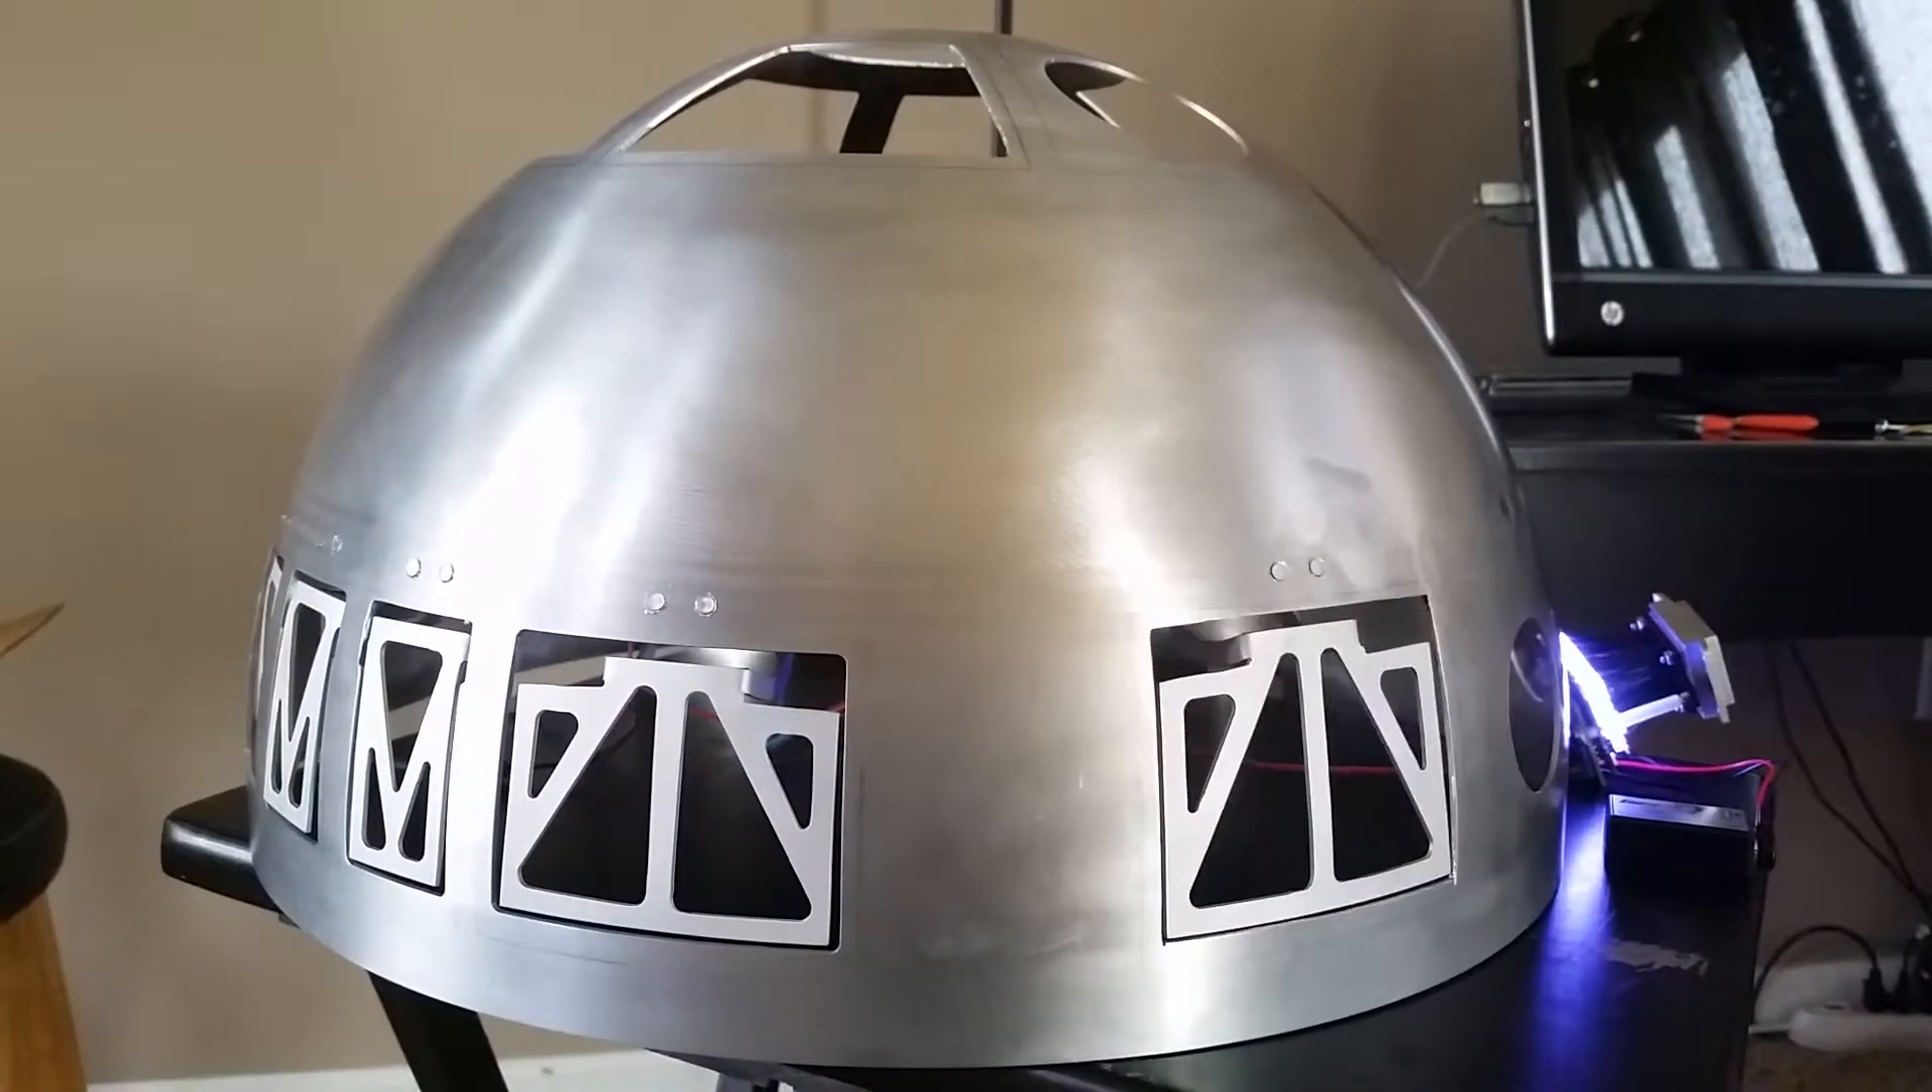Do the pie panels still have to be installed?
Yes.